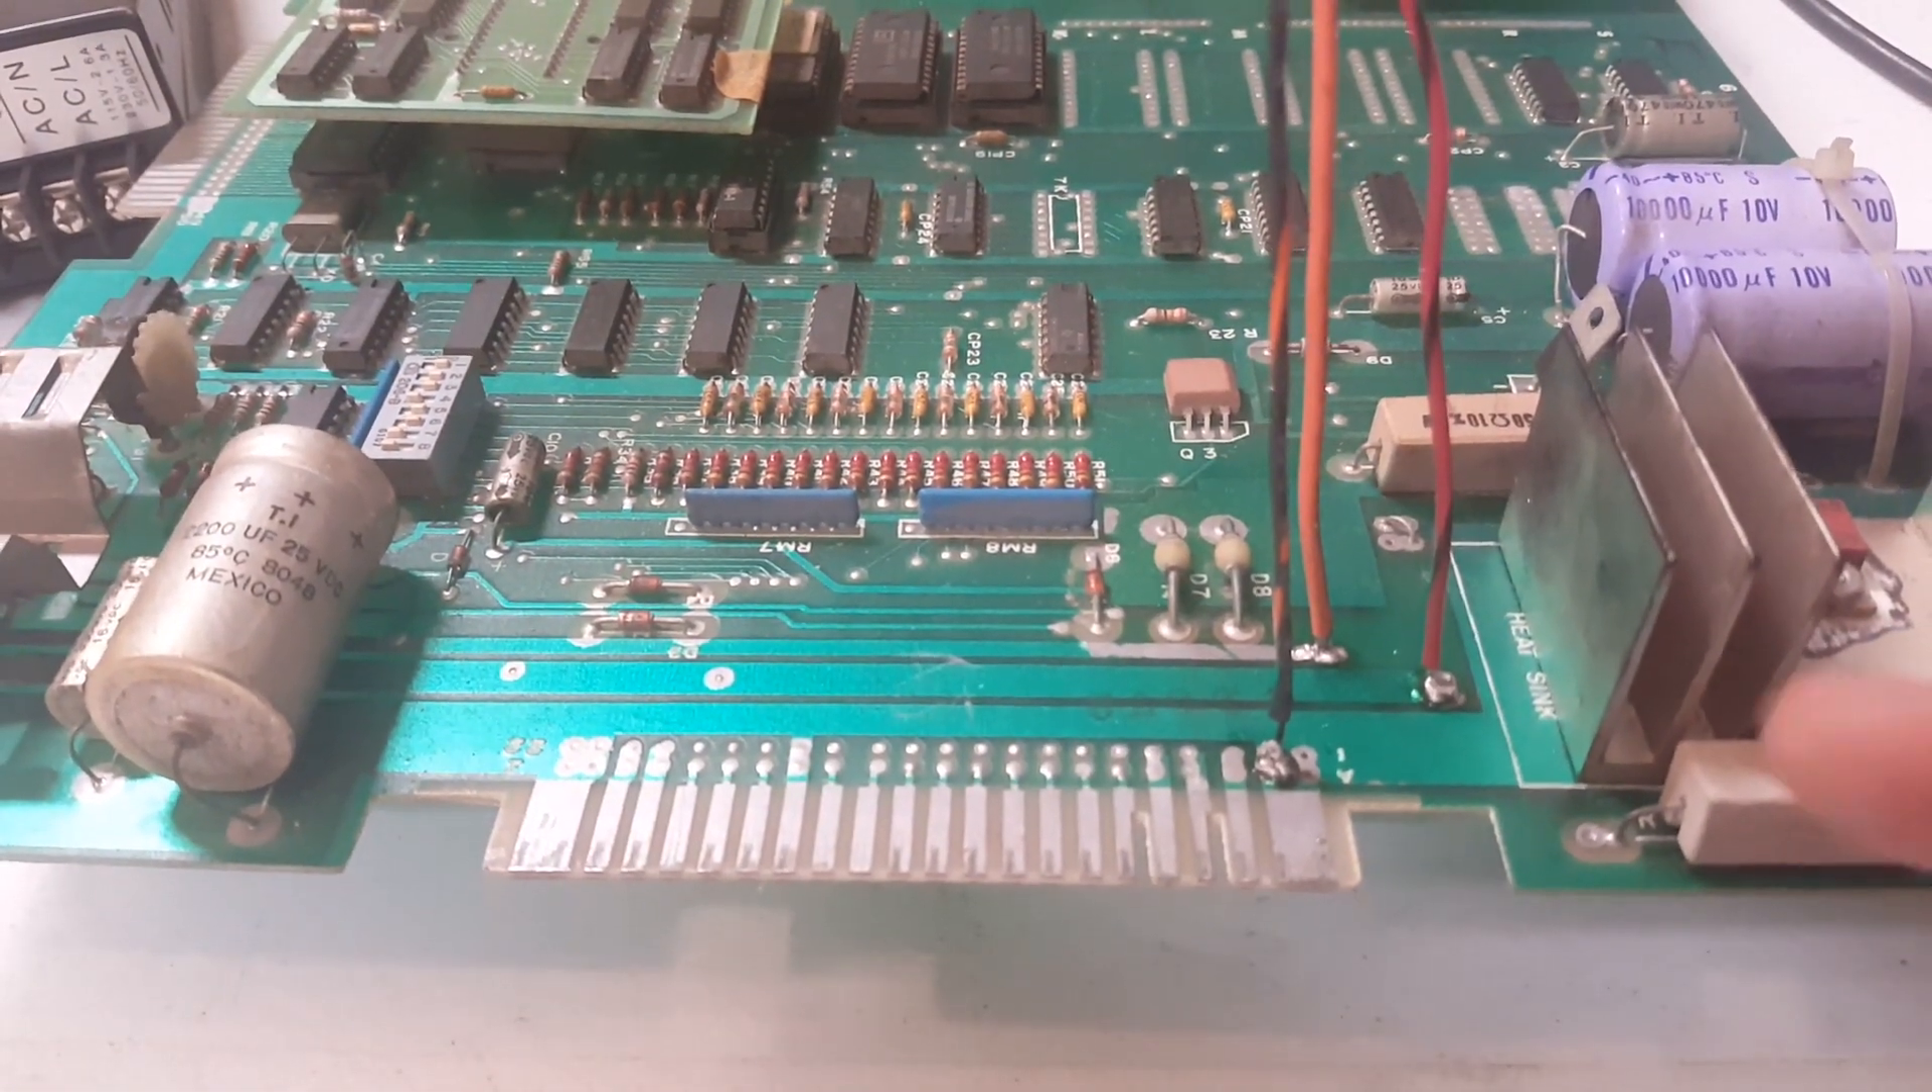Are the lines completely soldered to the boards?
Yes.